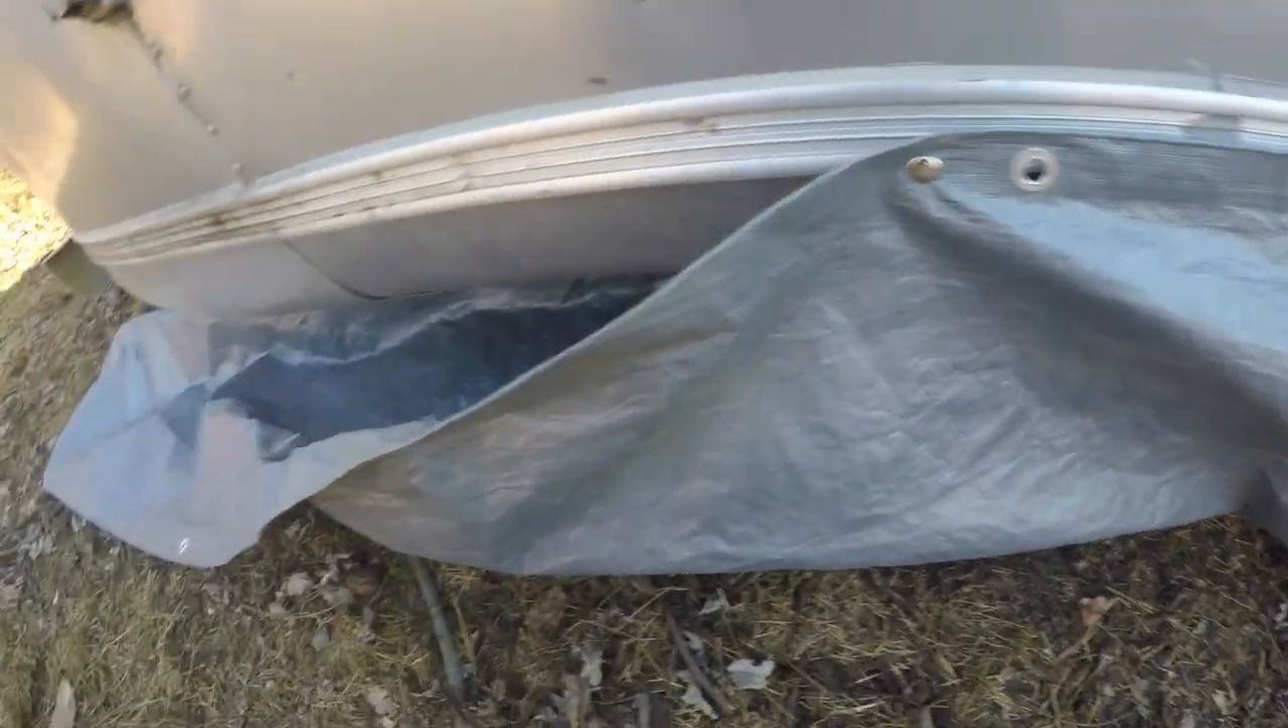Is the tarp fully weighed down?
No.